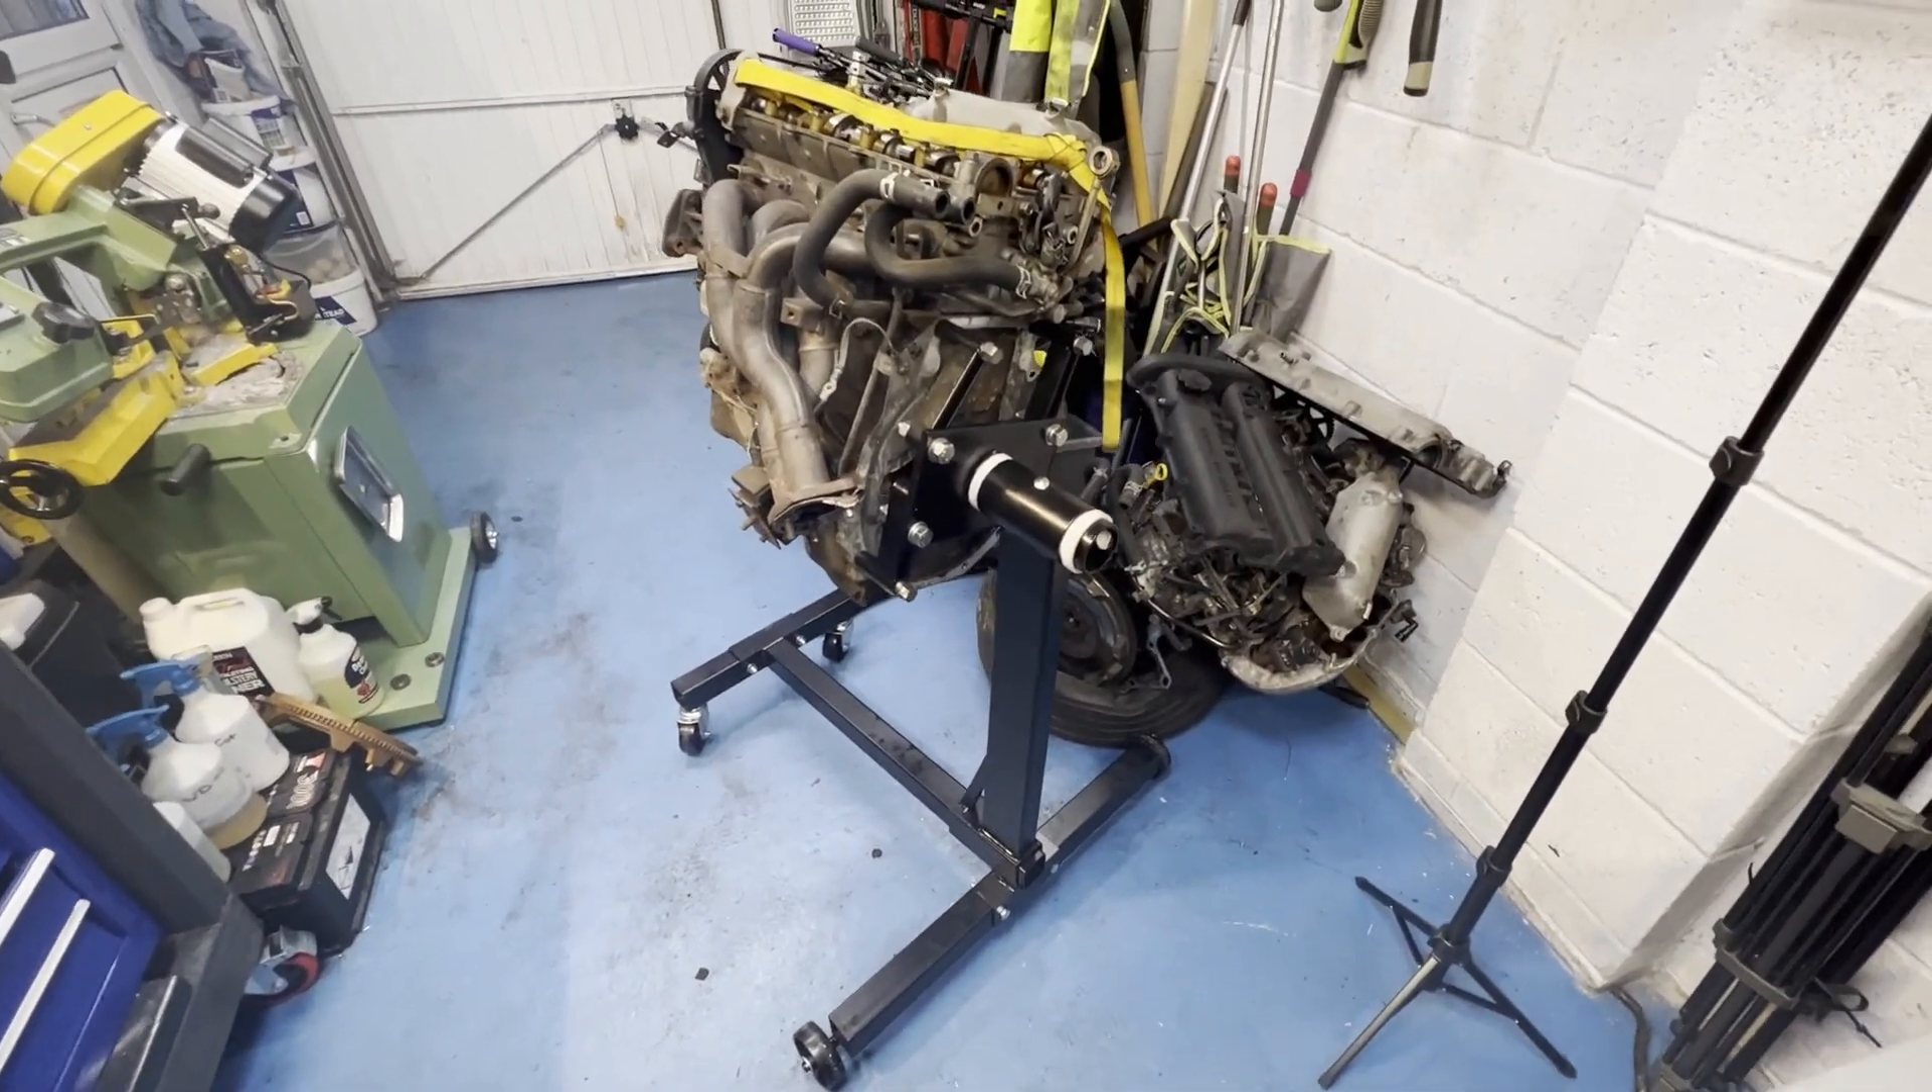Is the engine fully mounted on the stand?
Yes.